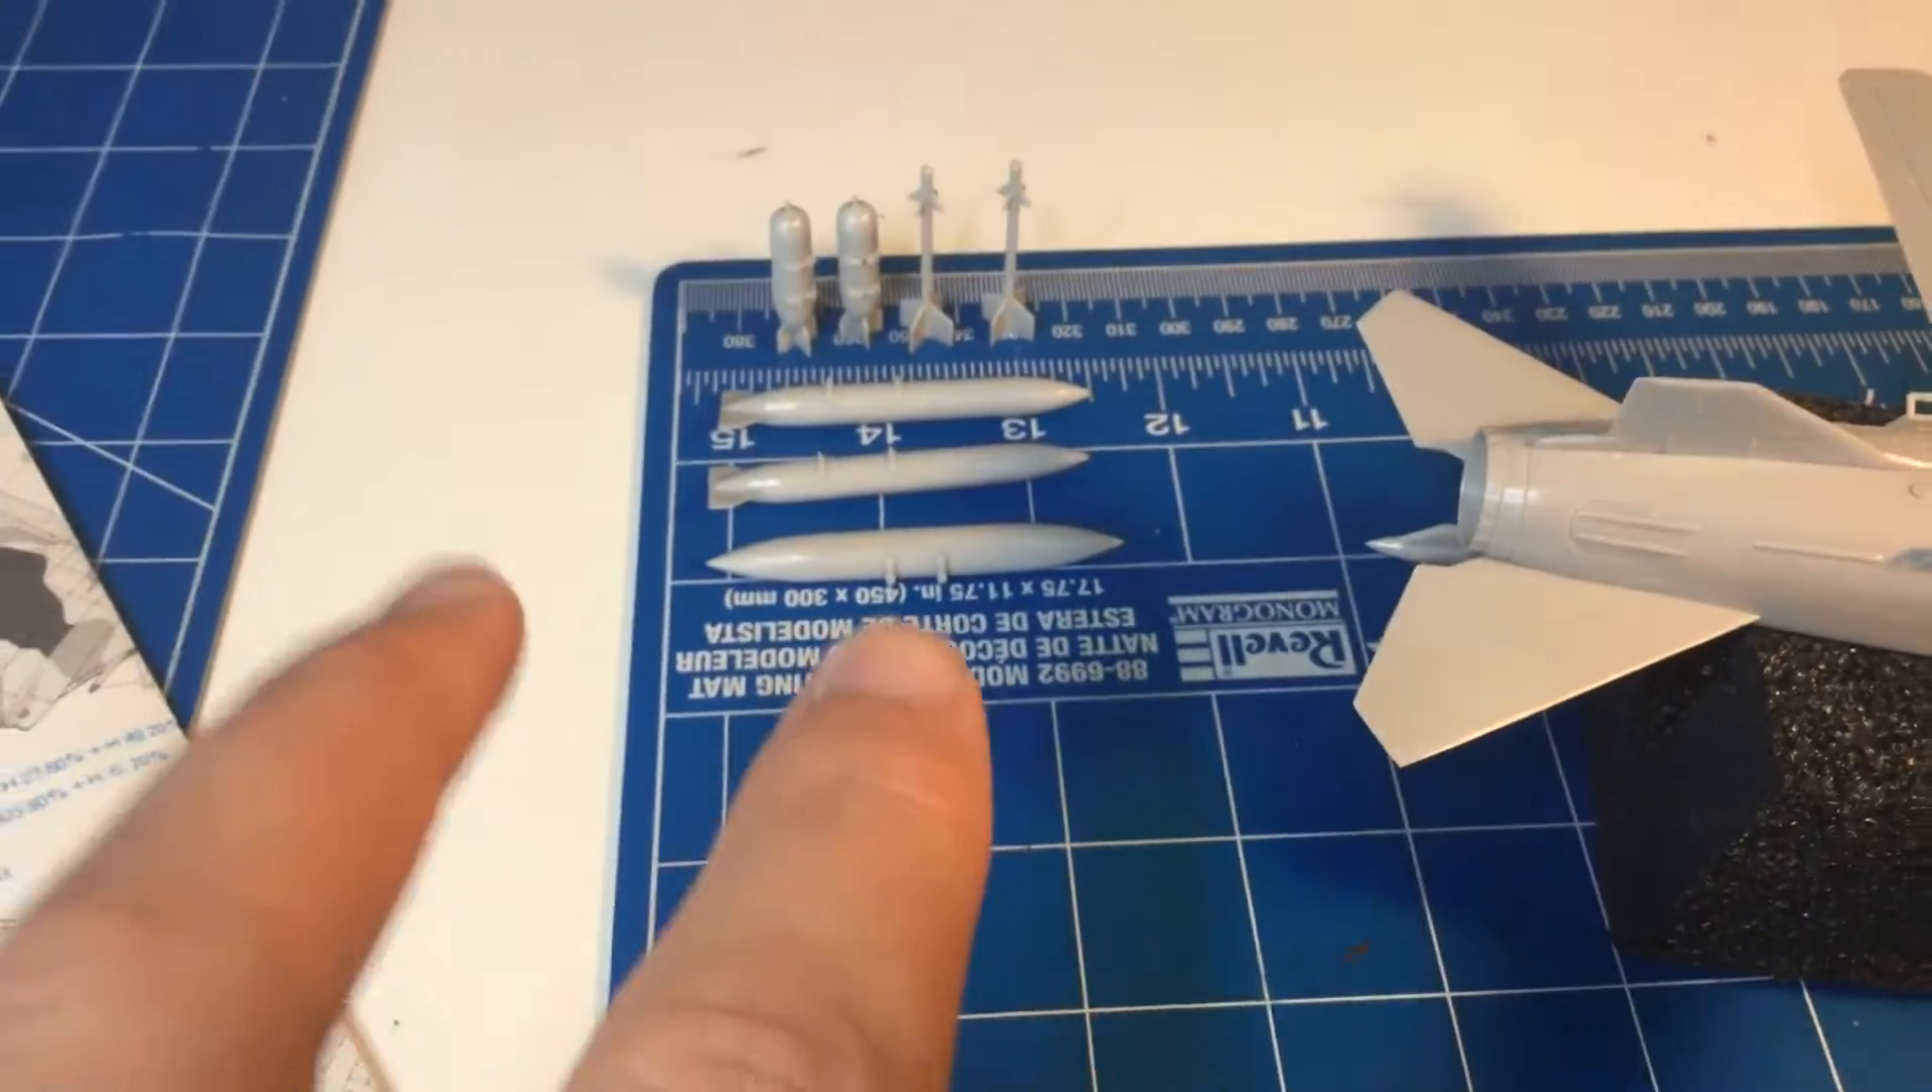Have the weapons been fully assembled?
Yes.